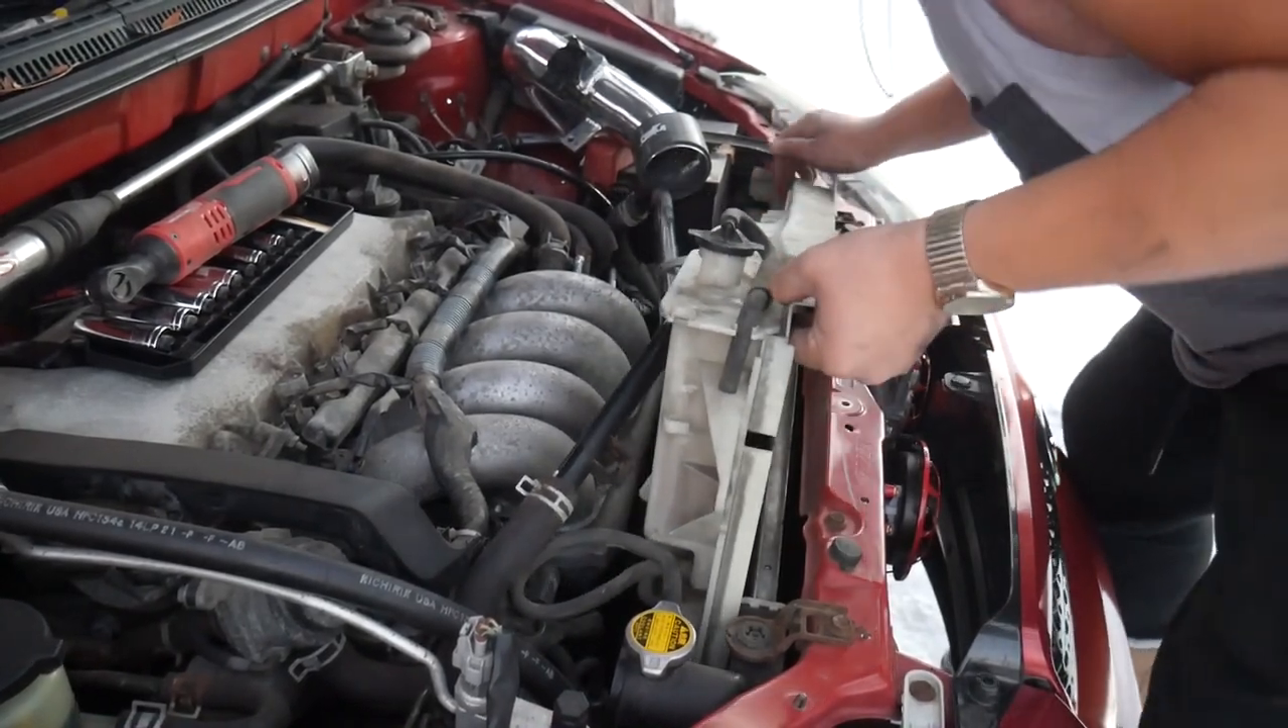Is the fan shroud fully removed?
No.